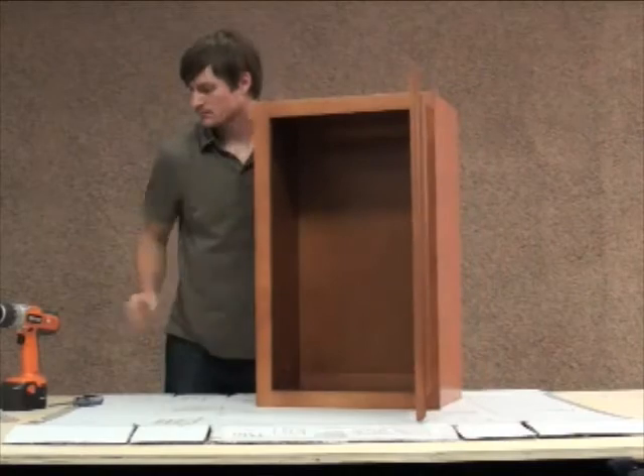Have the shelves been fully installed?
No.